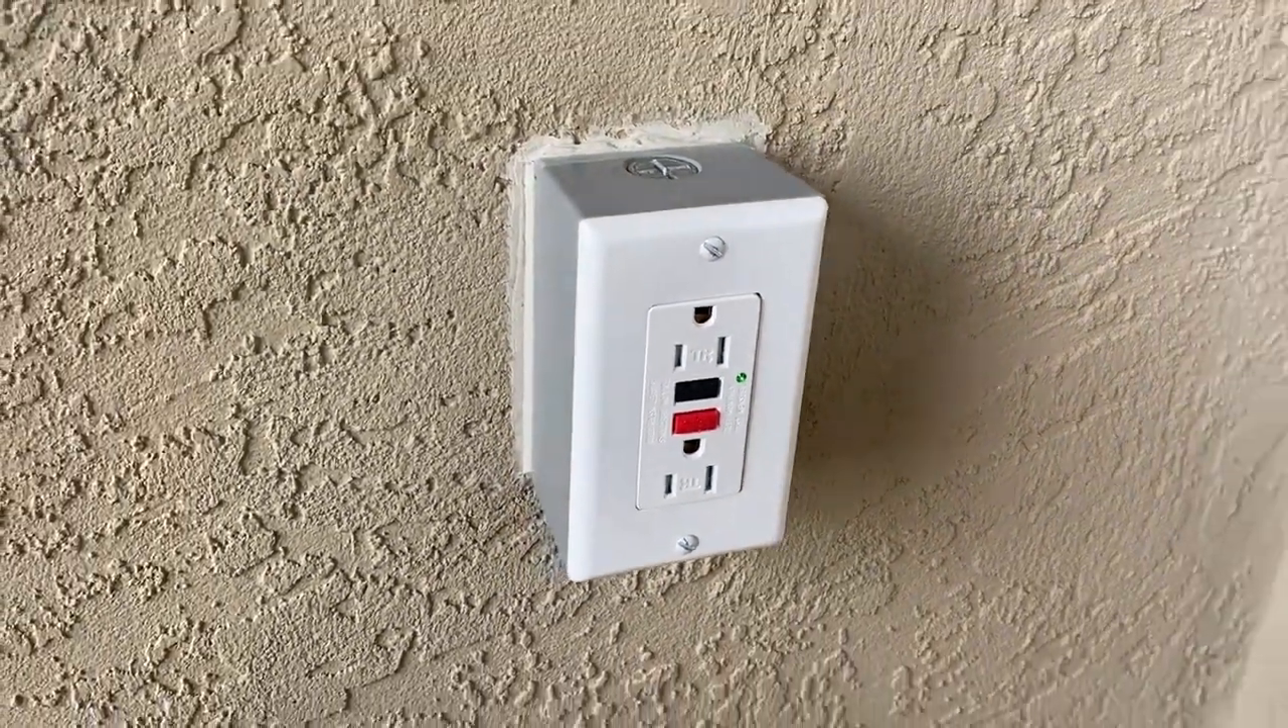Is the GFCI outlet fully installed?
Yes.